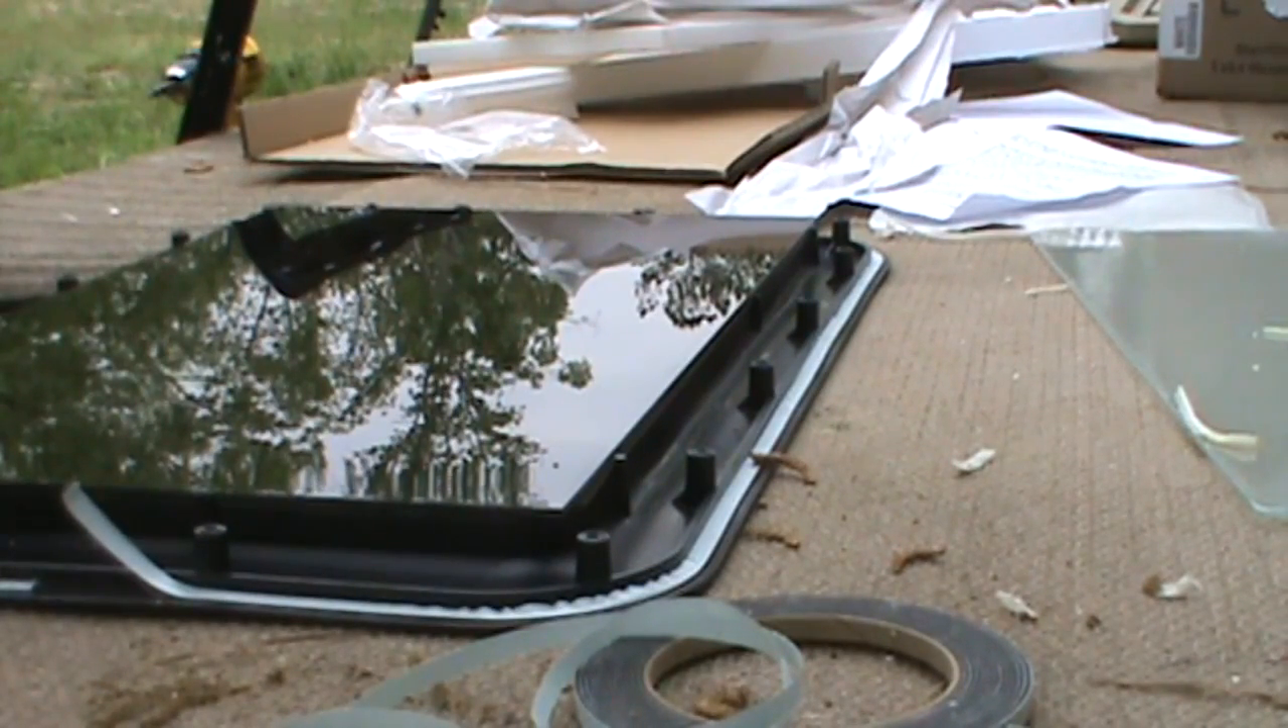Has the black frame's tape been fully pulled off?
No.